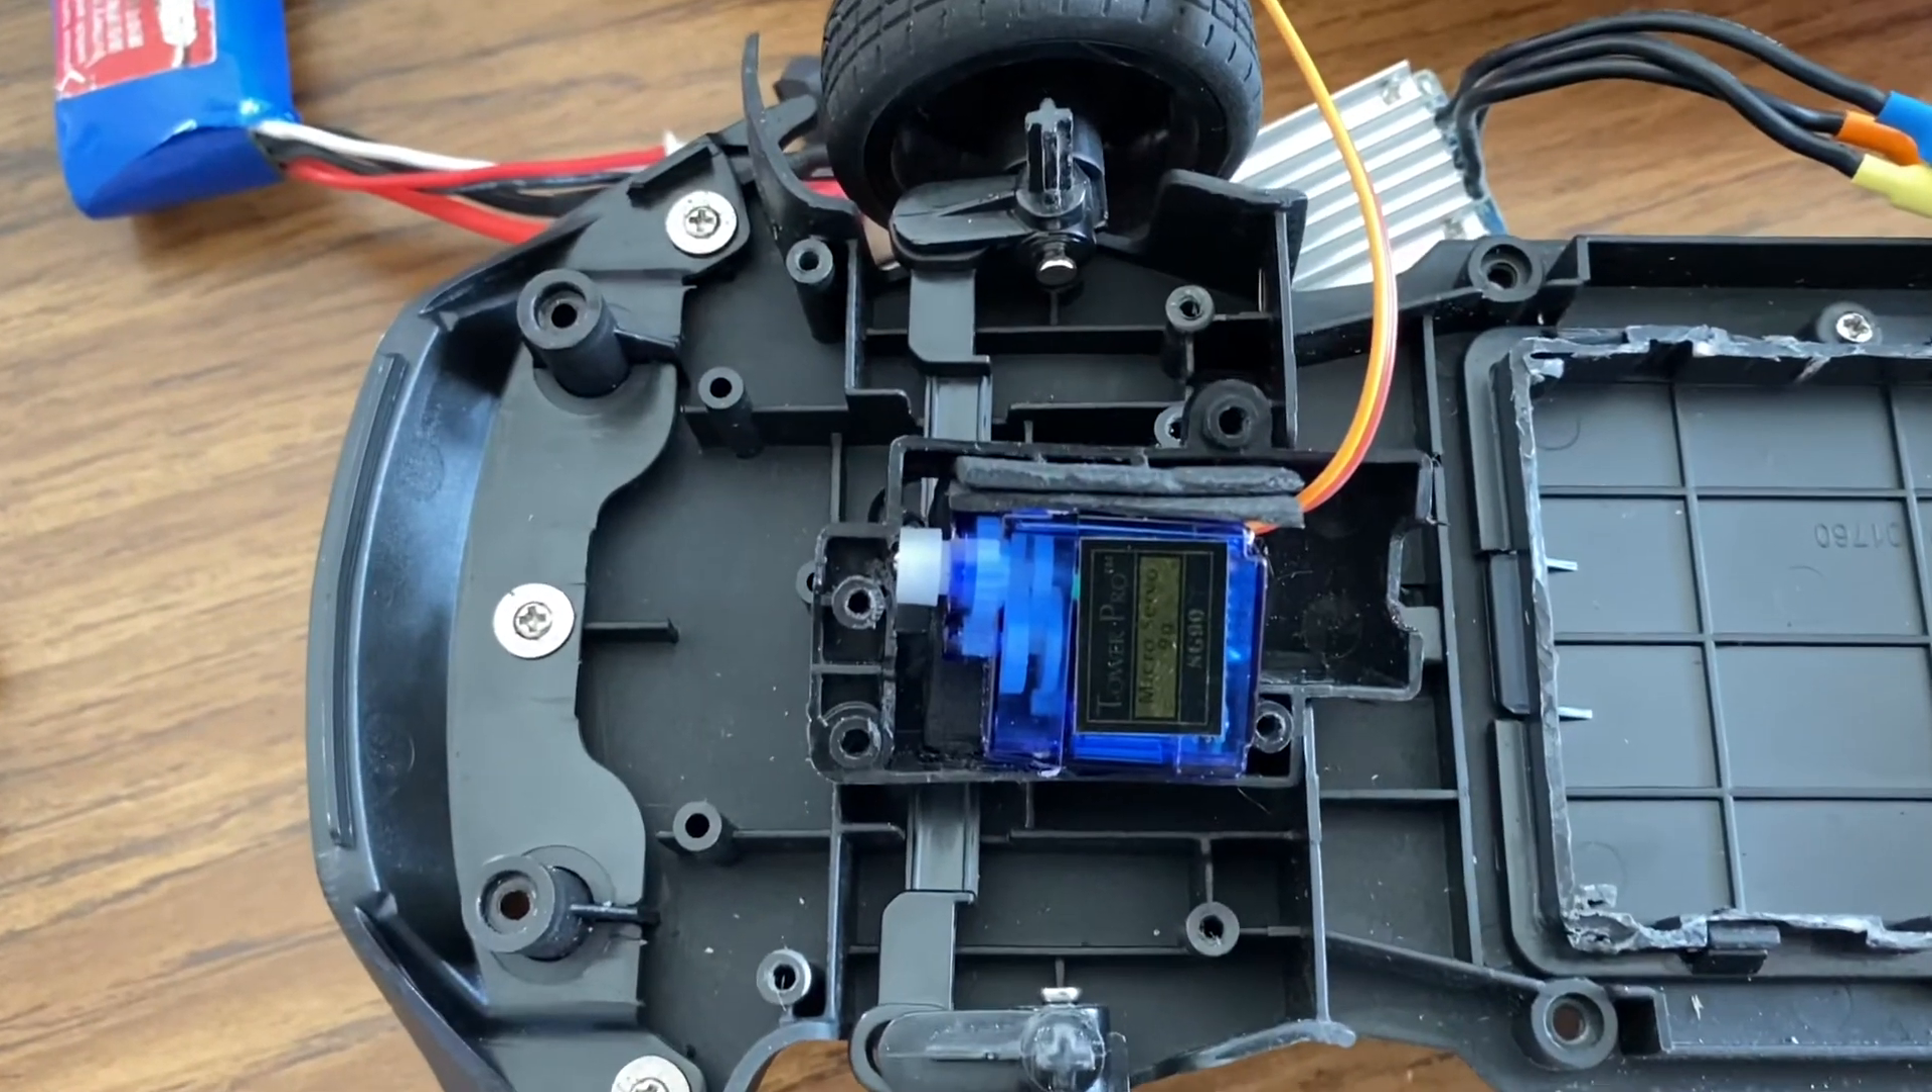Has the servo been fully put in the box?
Yes.